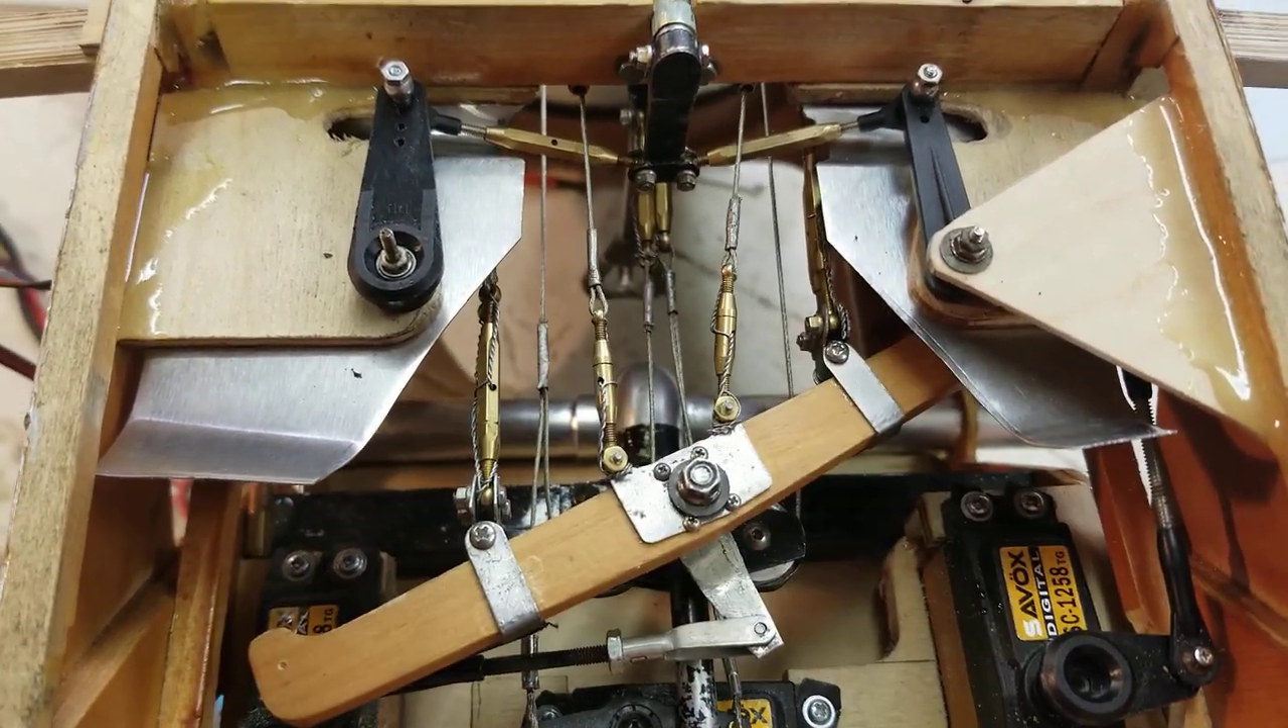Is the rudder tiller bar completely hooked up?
Yes.